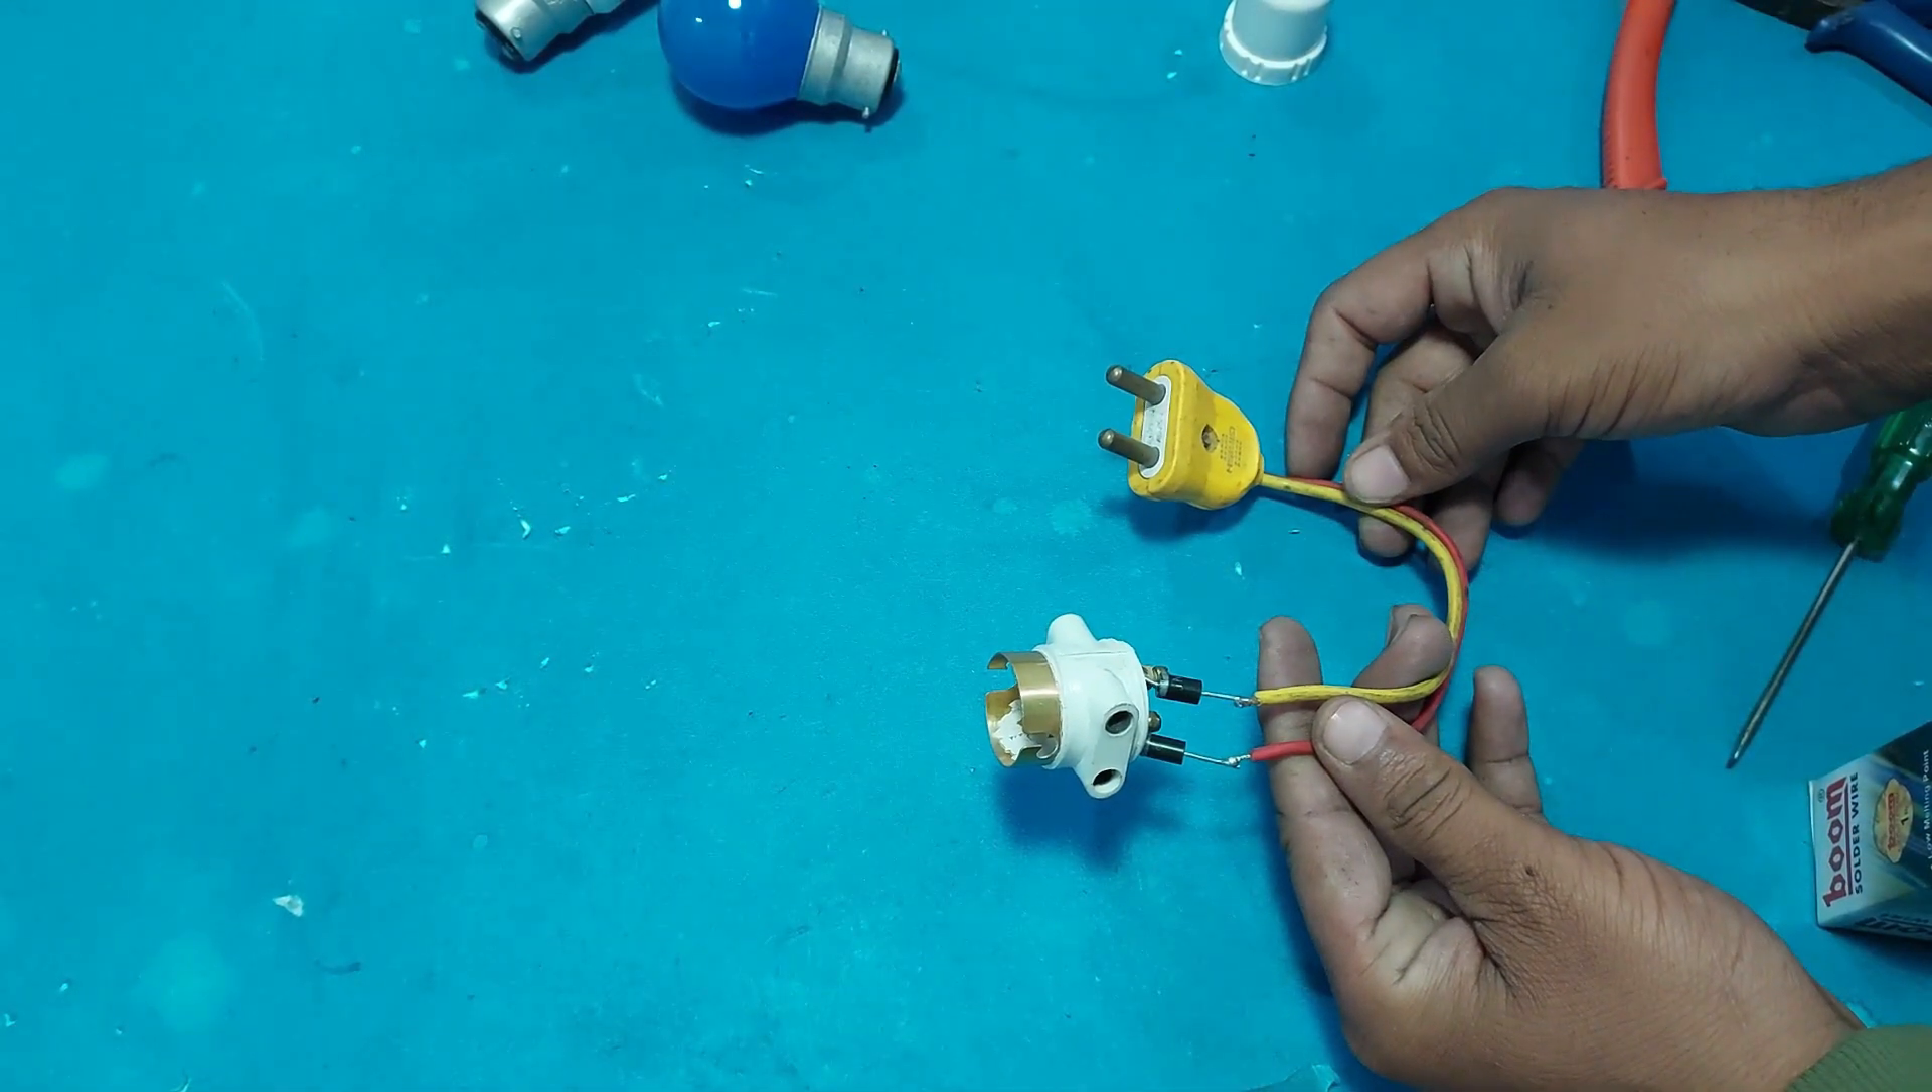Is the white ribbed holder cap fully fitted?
No.